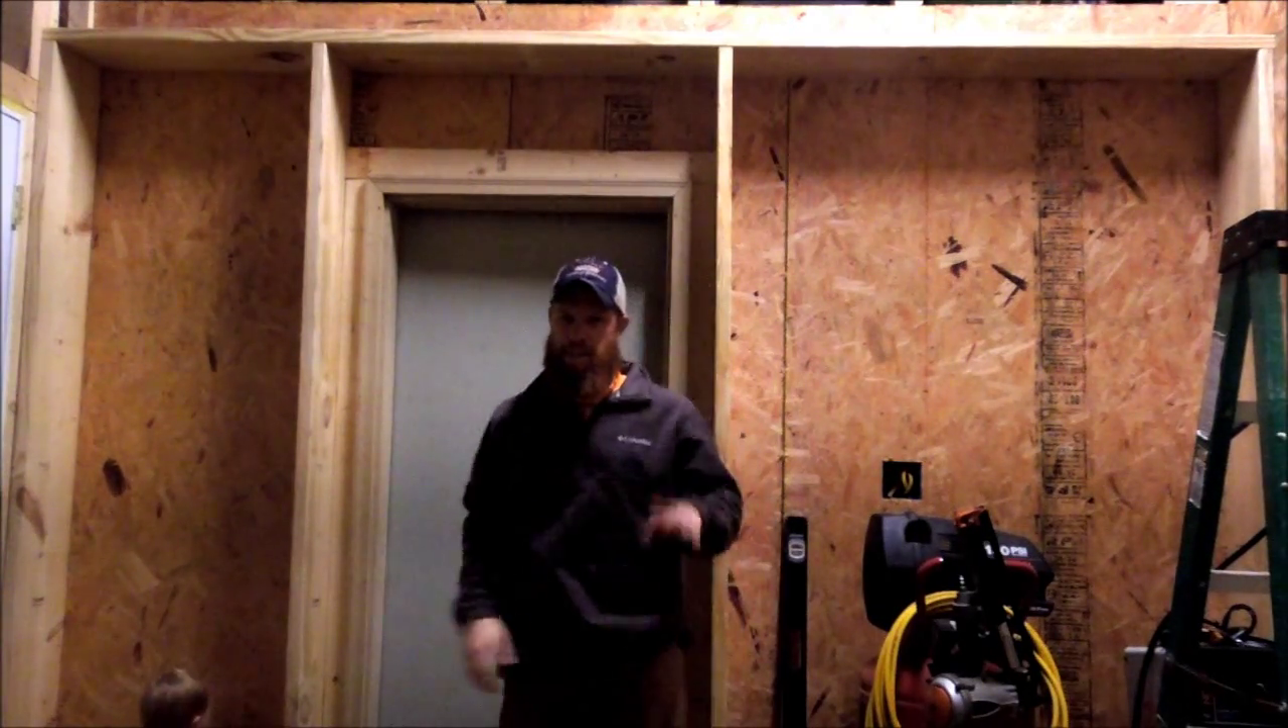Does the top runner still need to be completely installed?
No.